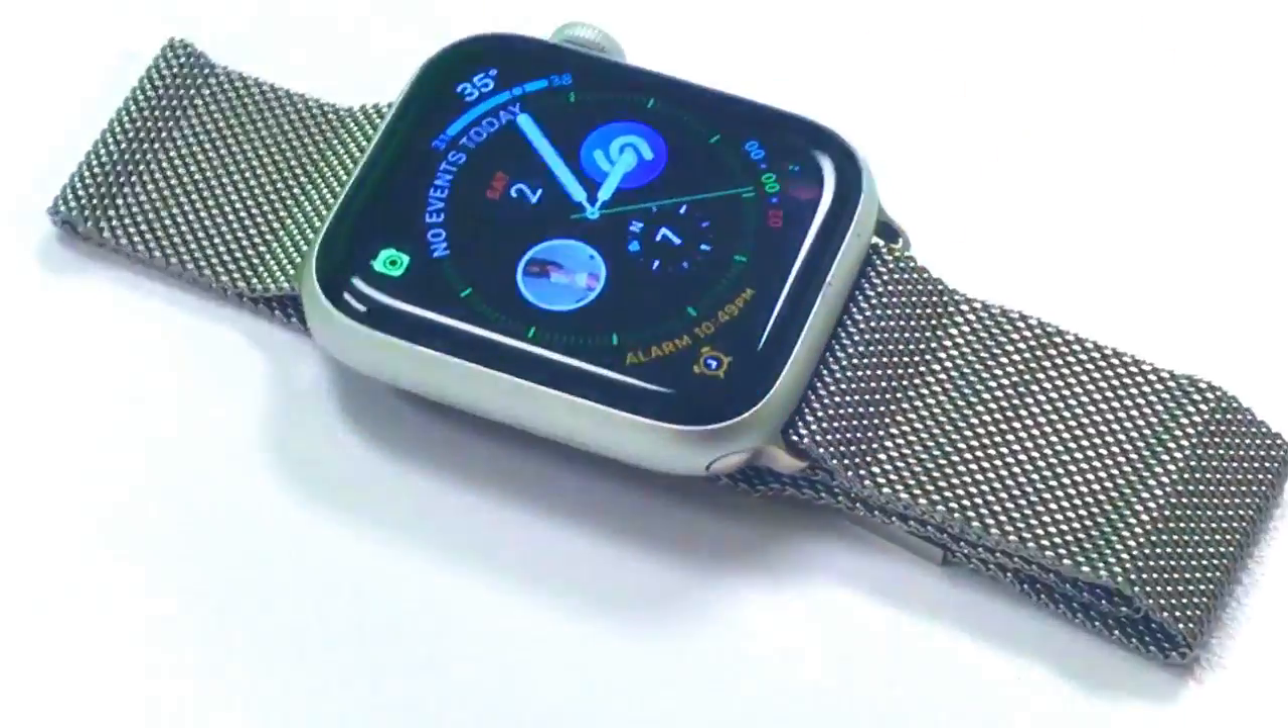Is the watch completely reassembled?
Yes.